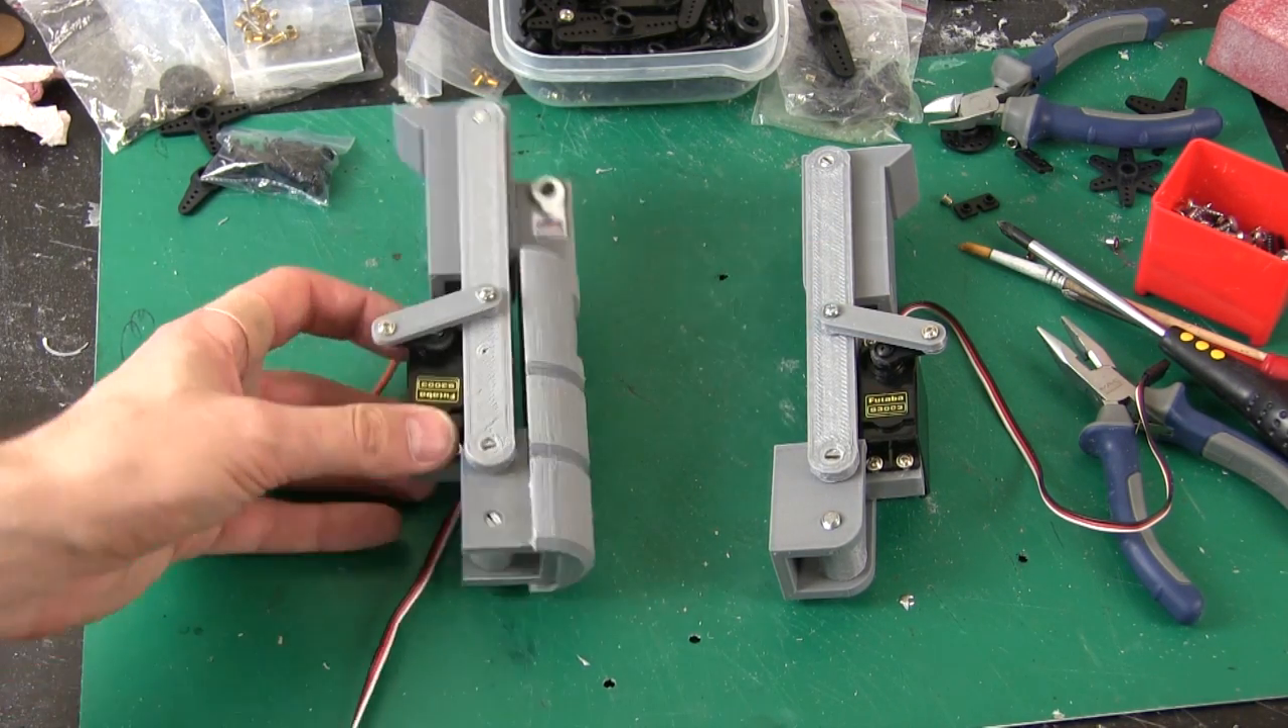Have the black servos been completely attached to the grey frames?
Yes.